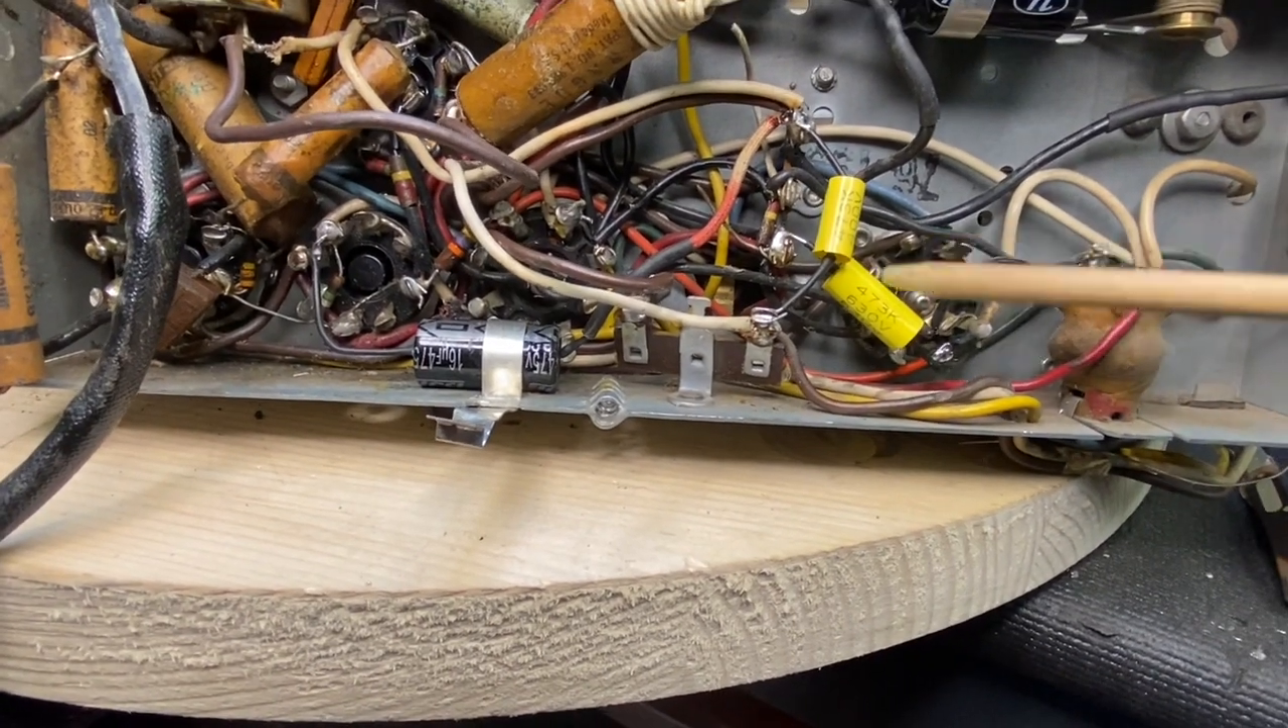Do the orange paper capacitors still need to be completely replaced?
Yes.